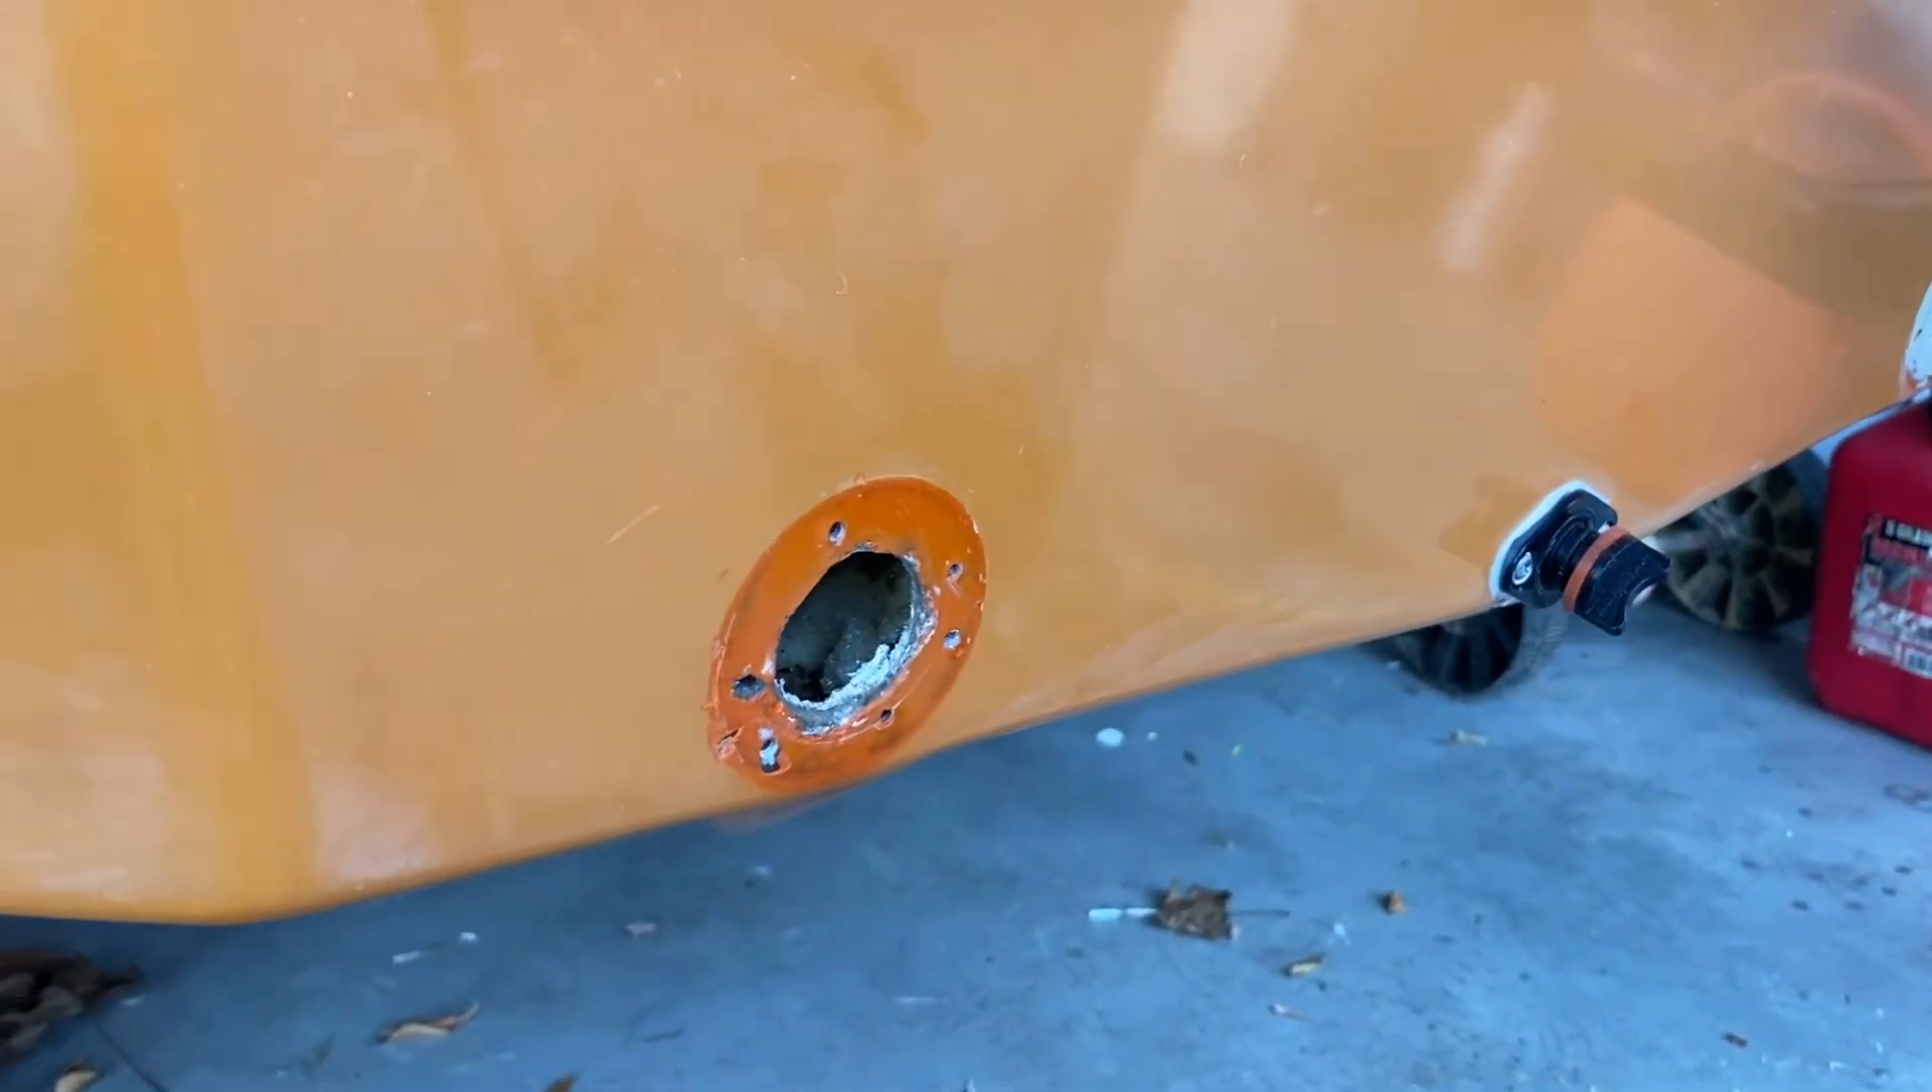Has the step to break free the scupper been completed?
Yes.